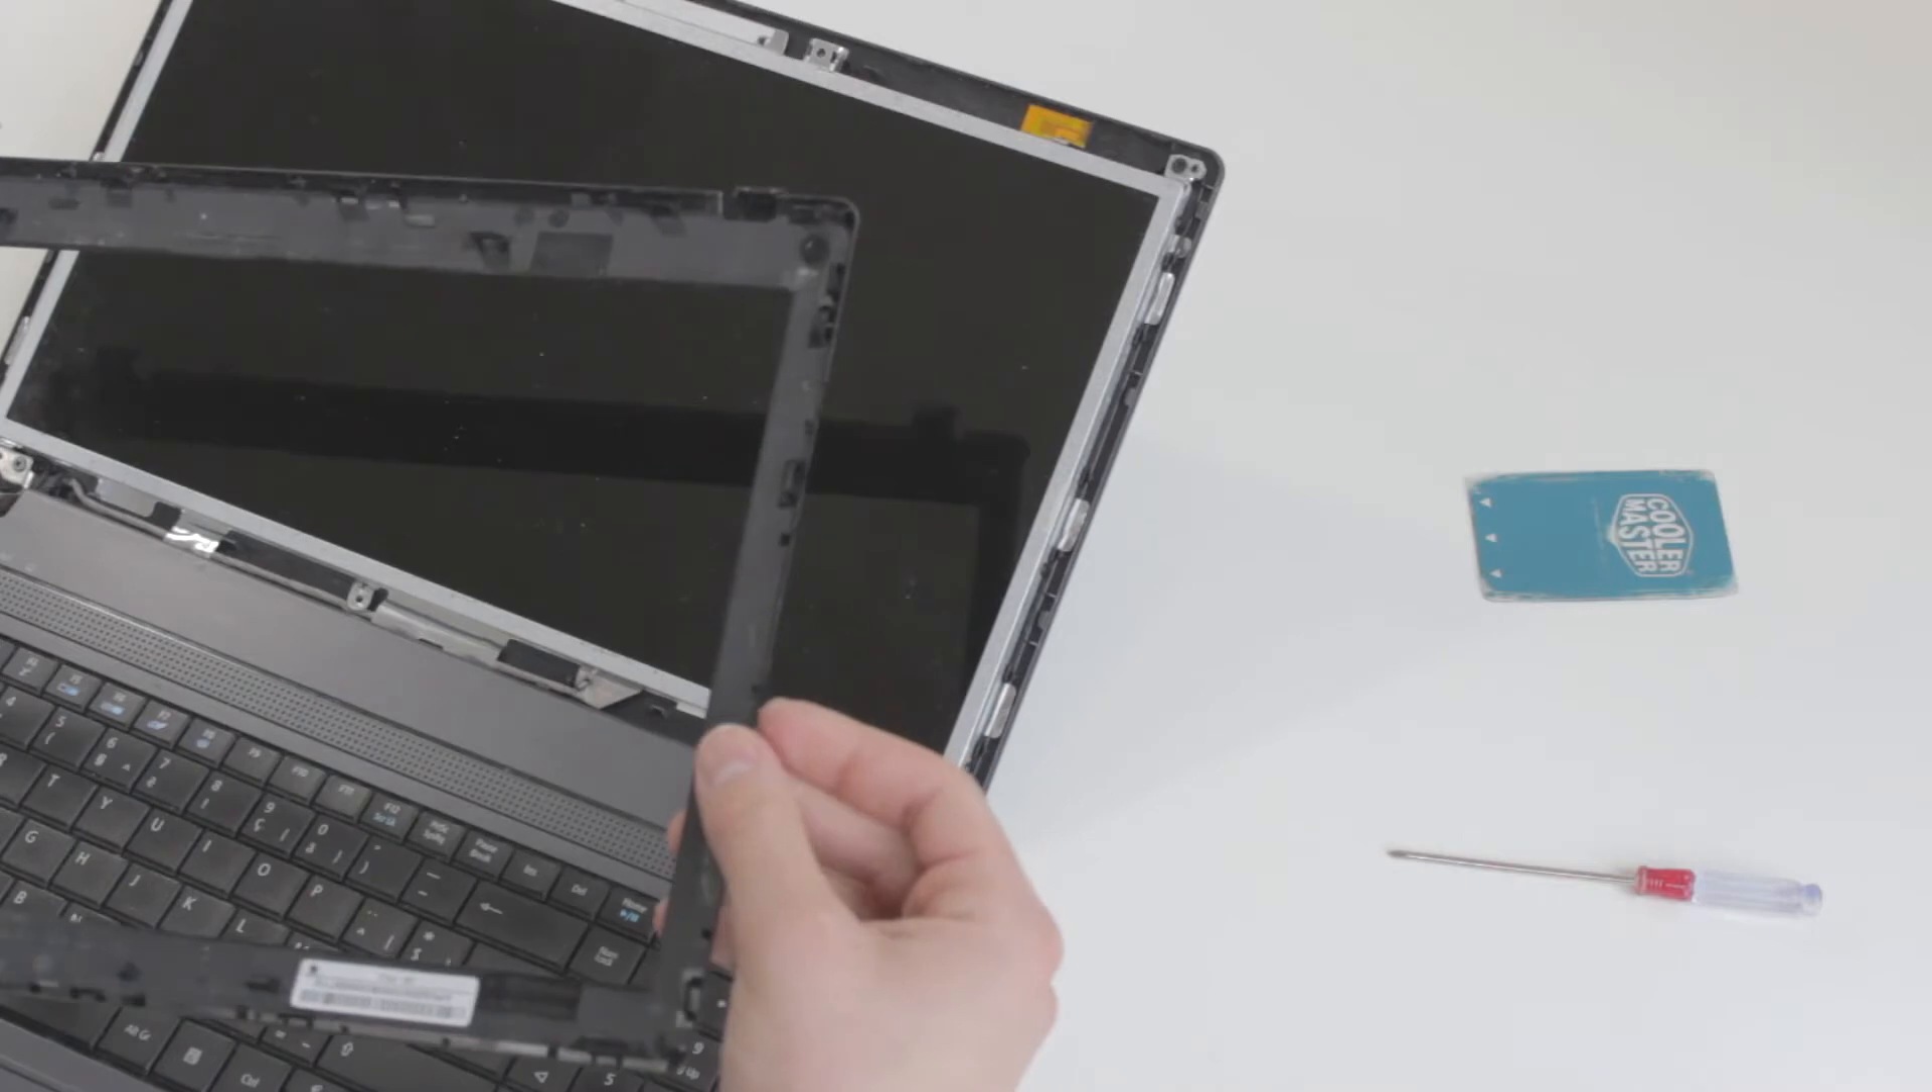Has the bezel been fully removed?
Yes.